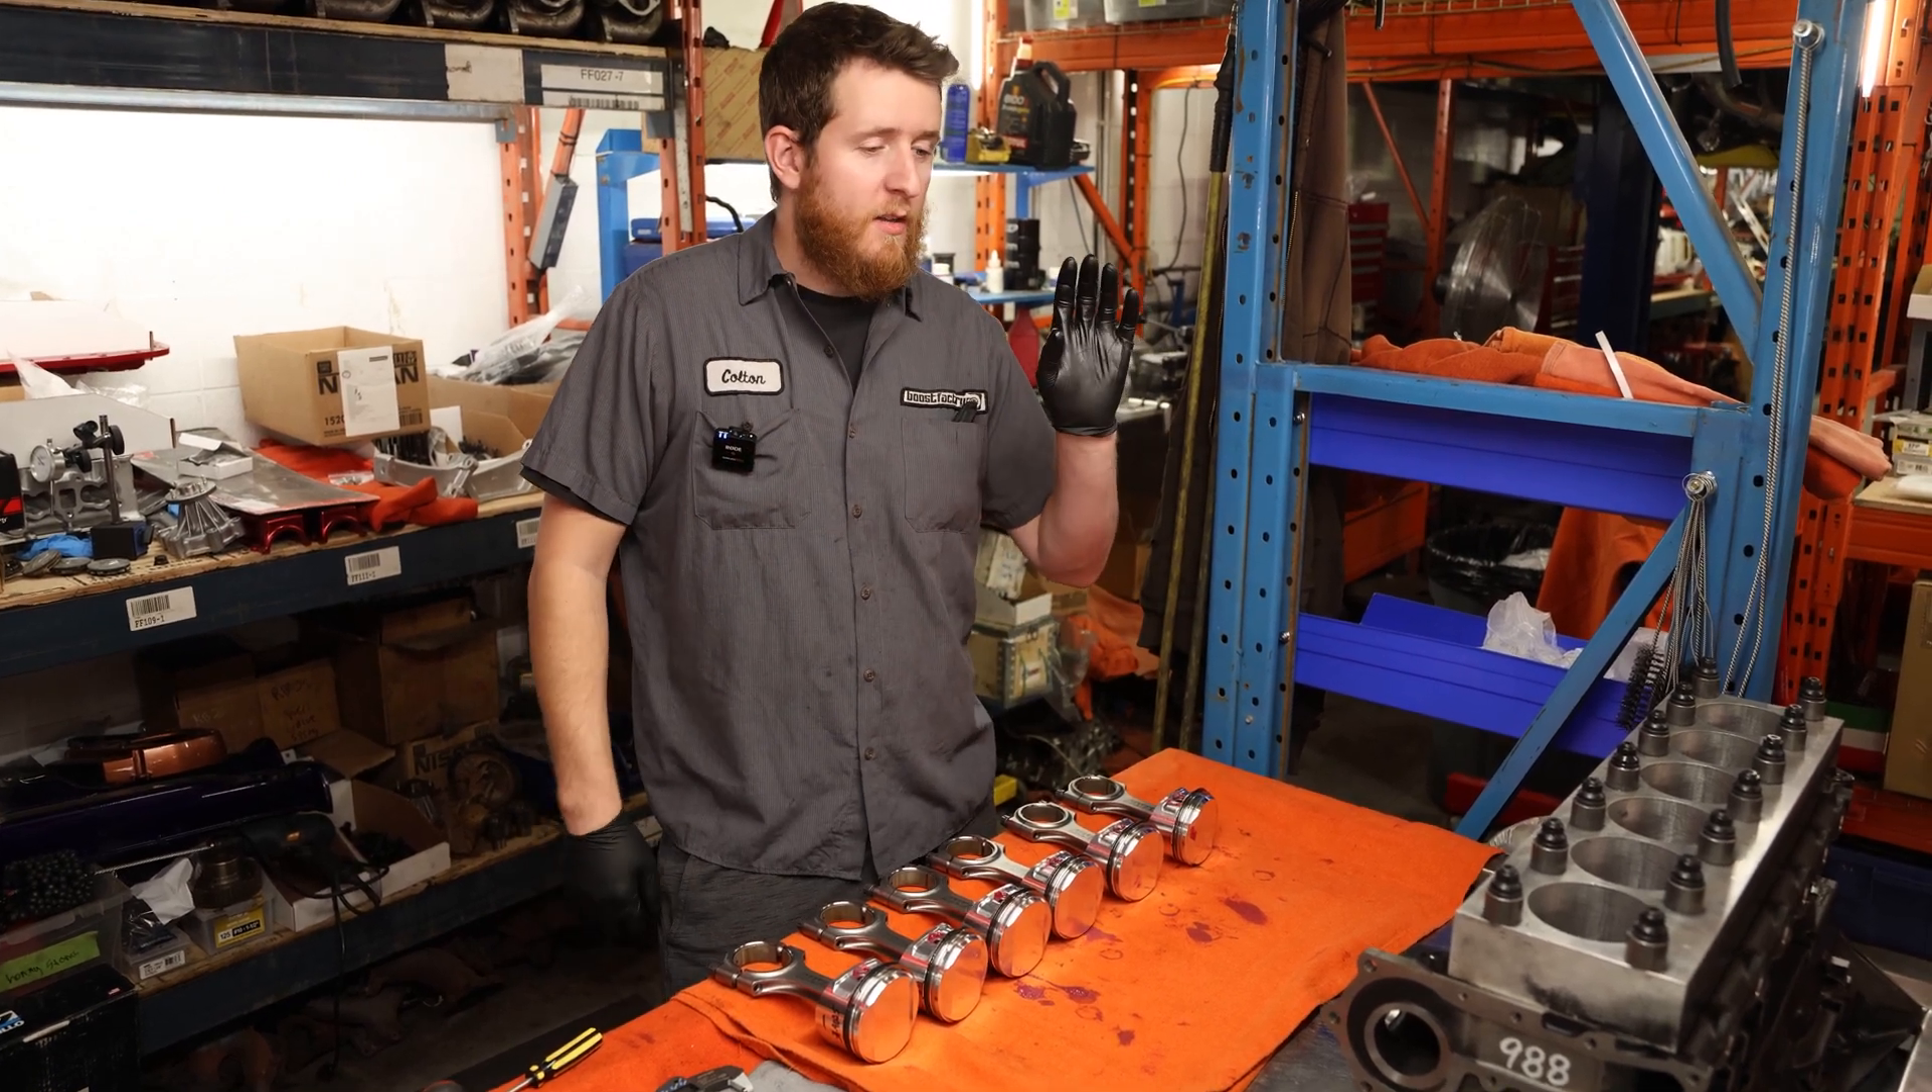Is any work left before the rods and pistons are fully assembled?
No.